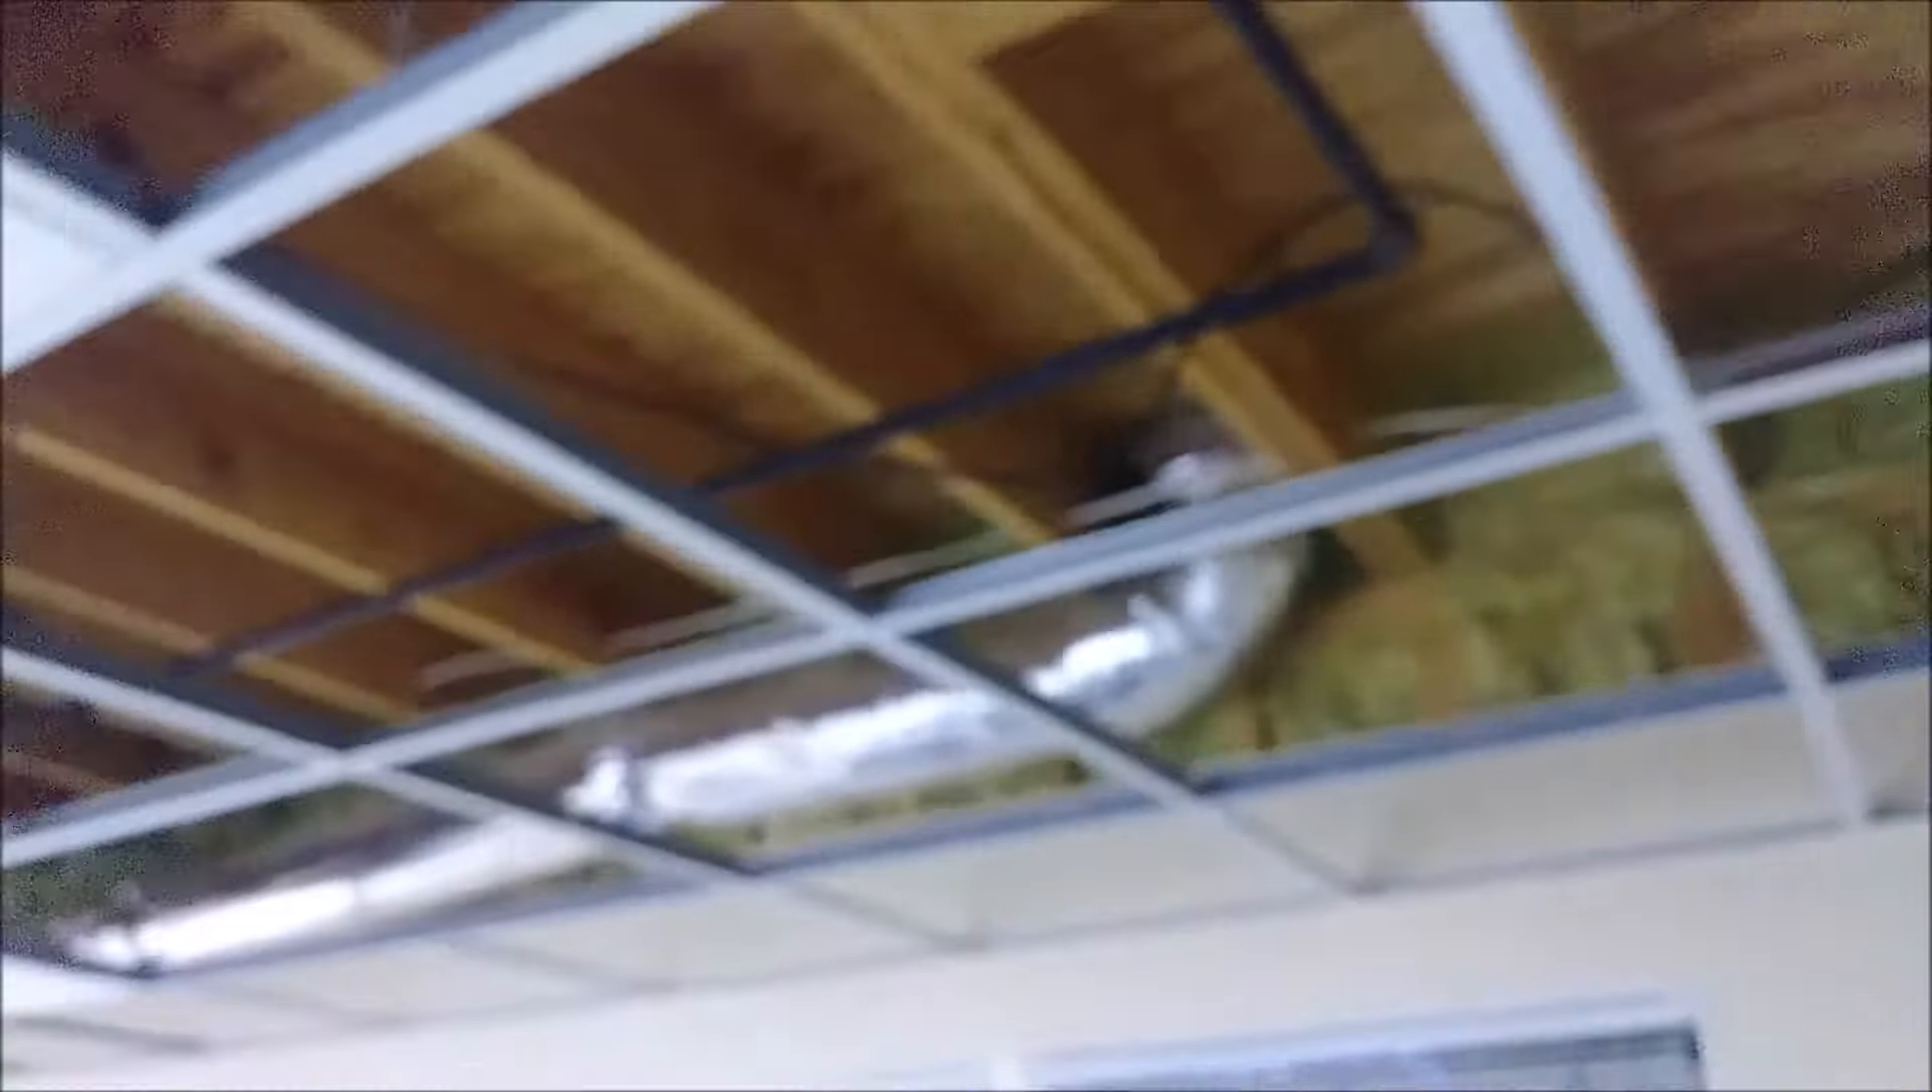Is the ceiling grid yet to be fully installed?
No.